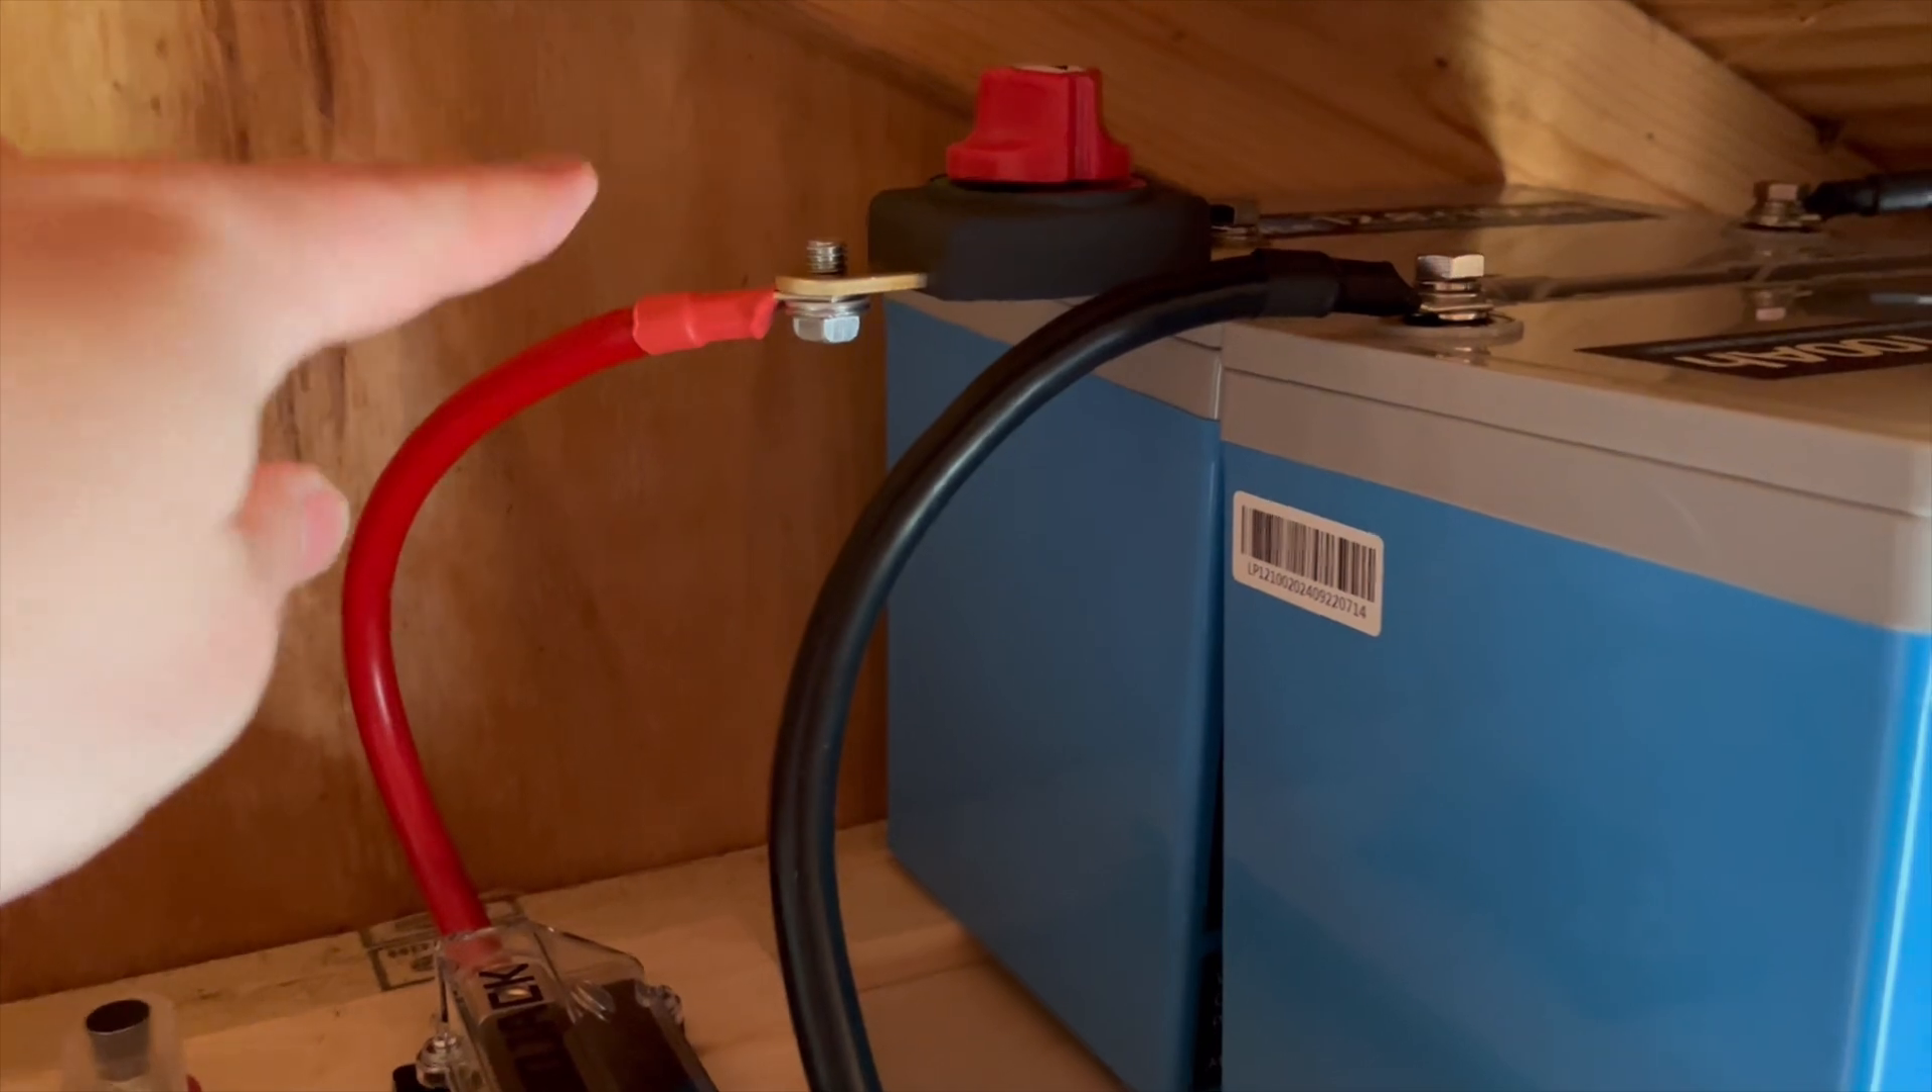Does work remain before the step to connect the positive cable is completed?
No.